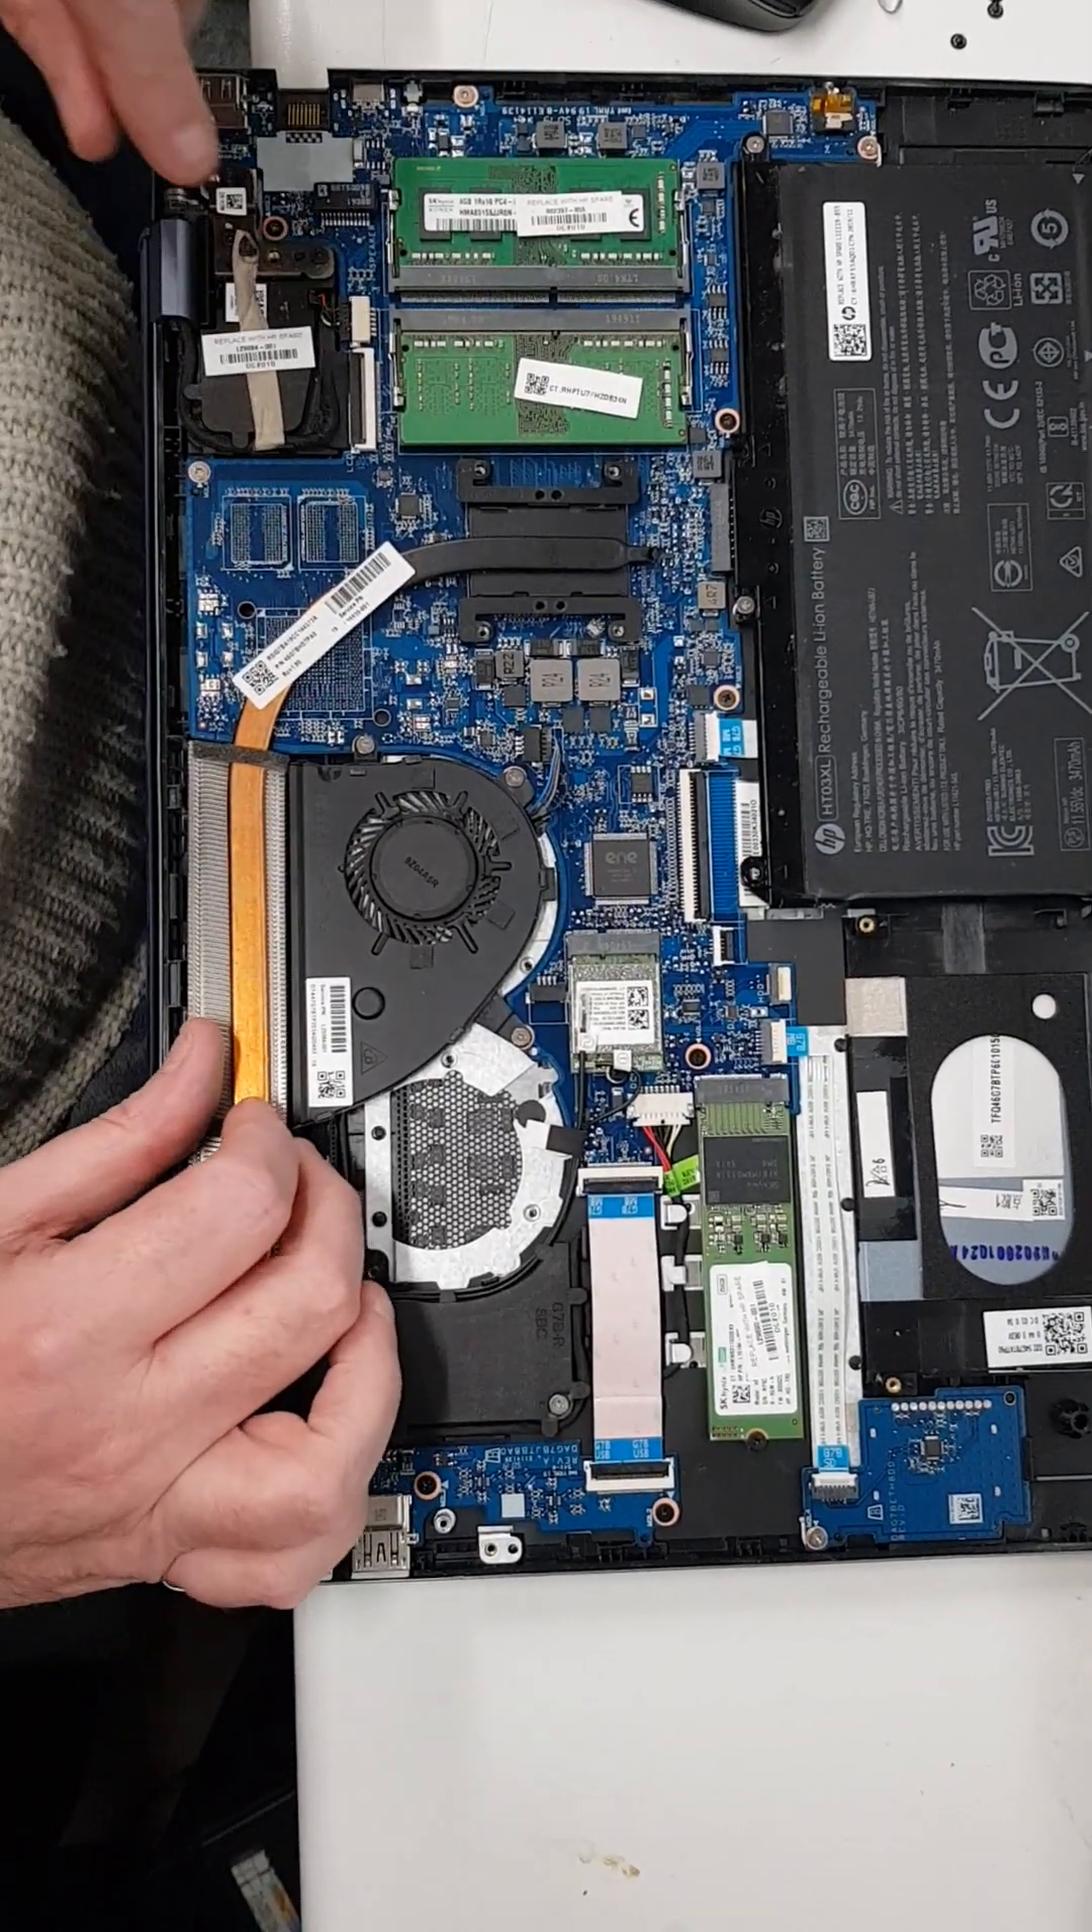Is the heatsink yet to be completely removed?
Yes.